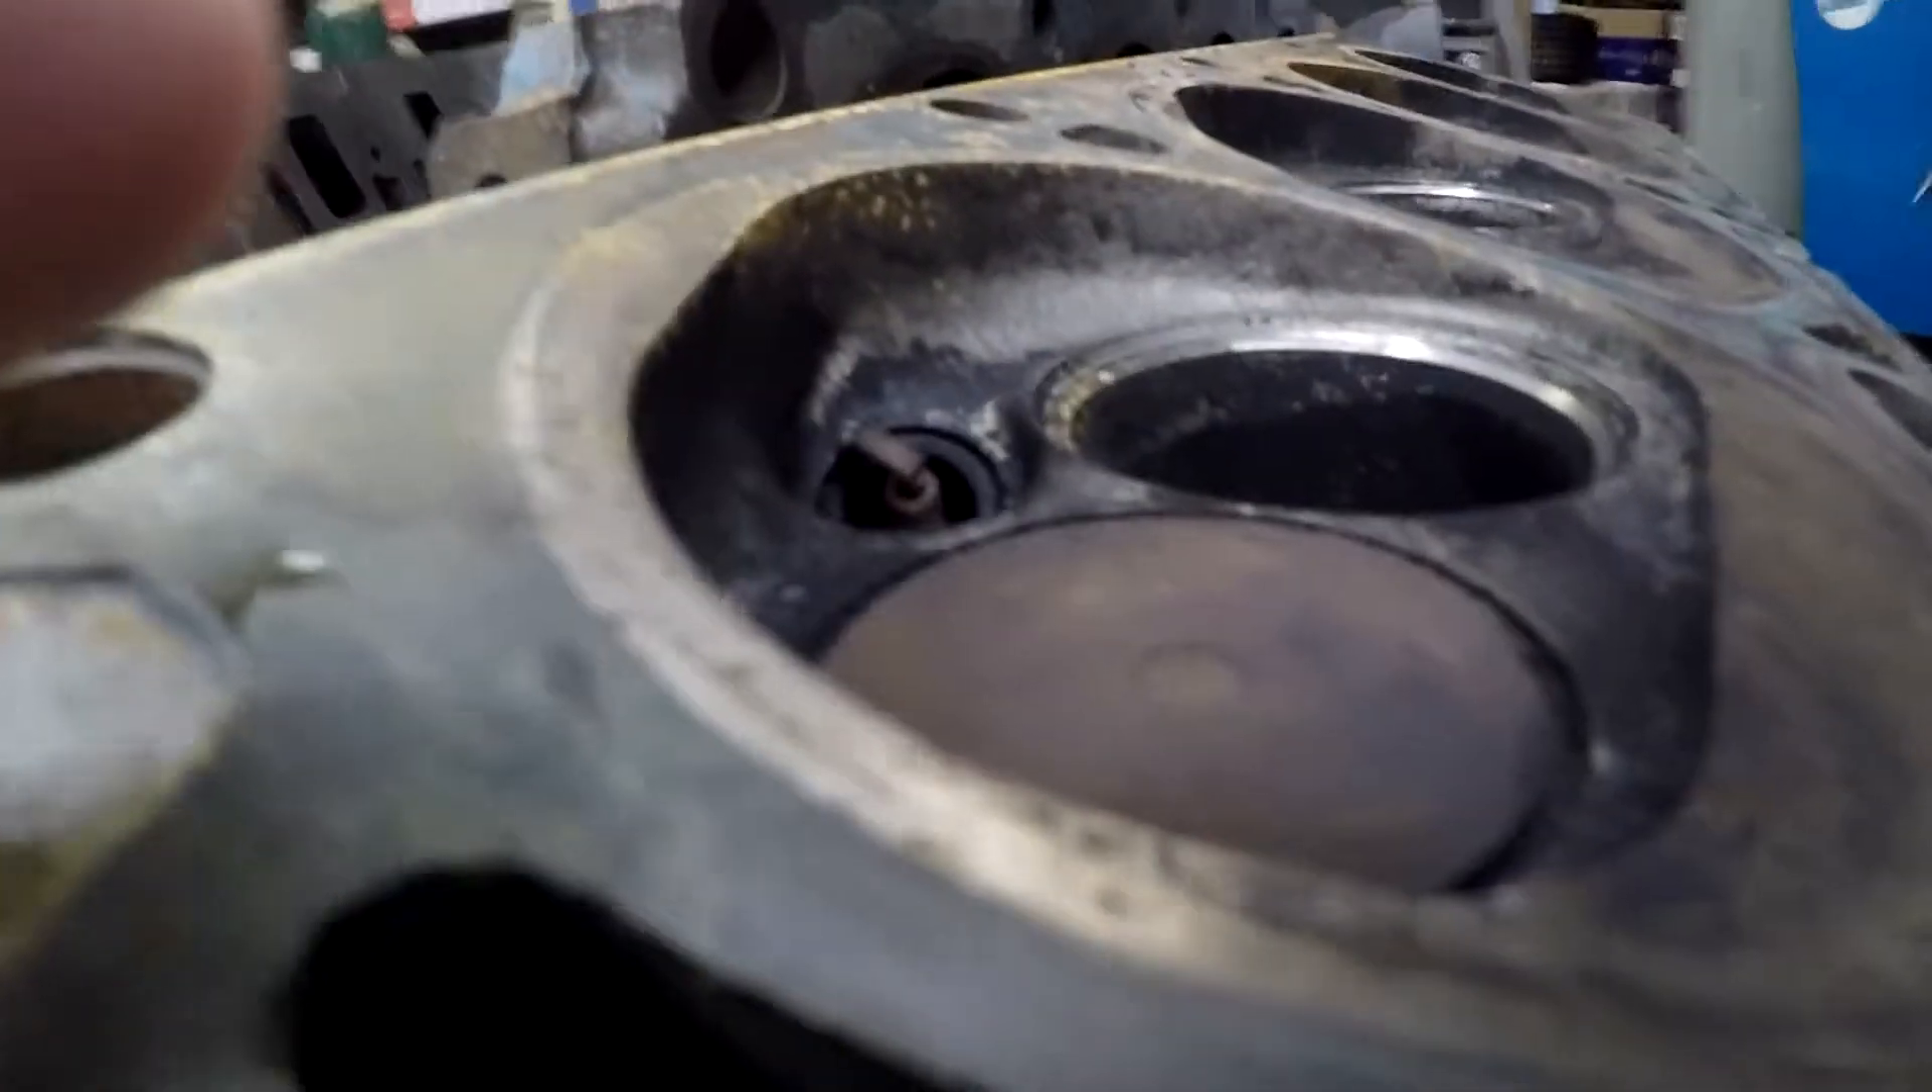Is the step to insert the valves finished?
No.